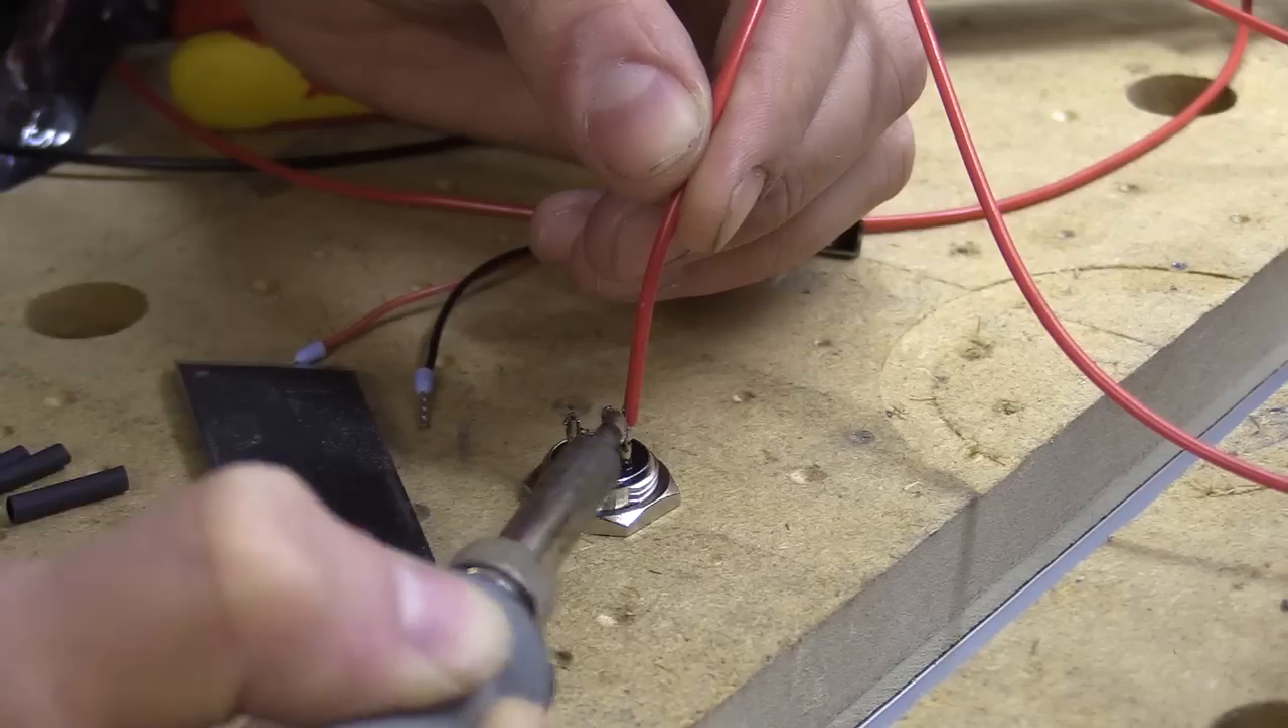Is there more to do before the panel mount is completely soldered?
Yes.